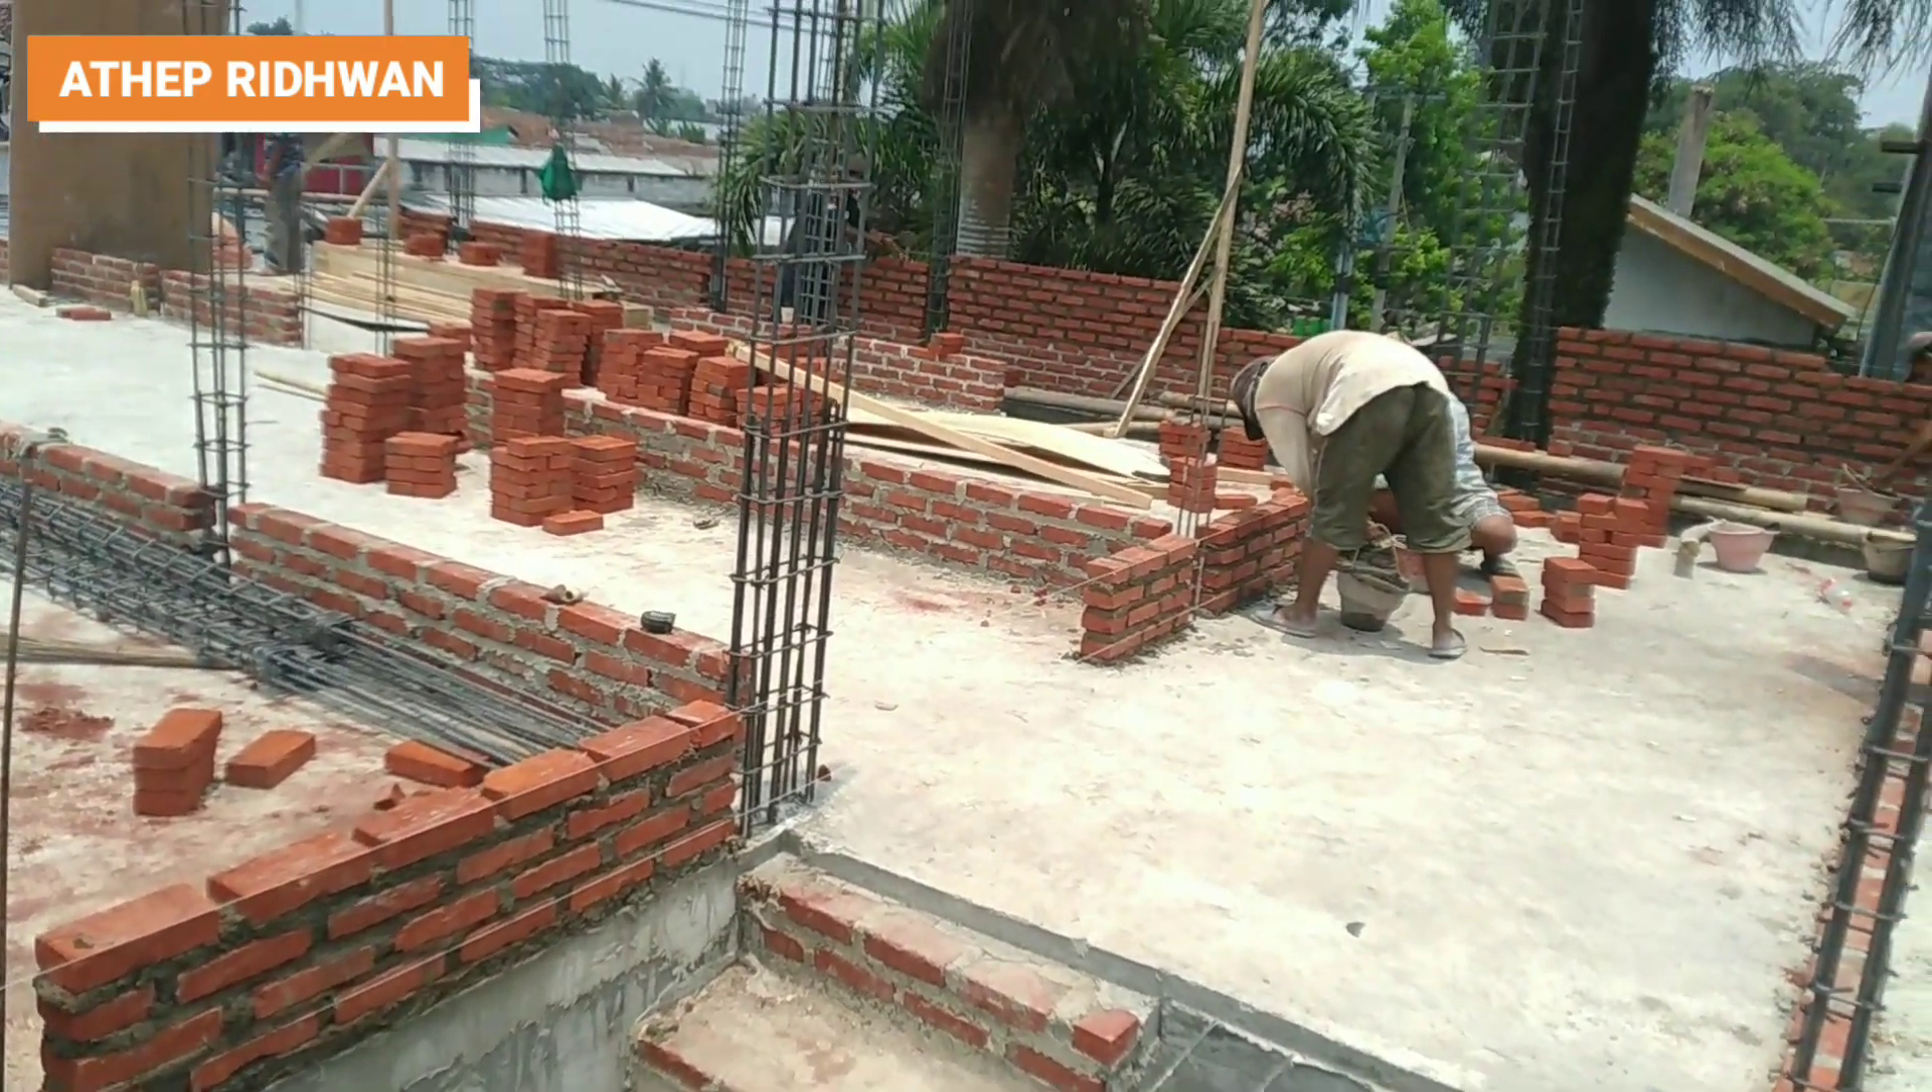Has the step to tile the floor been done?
No.